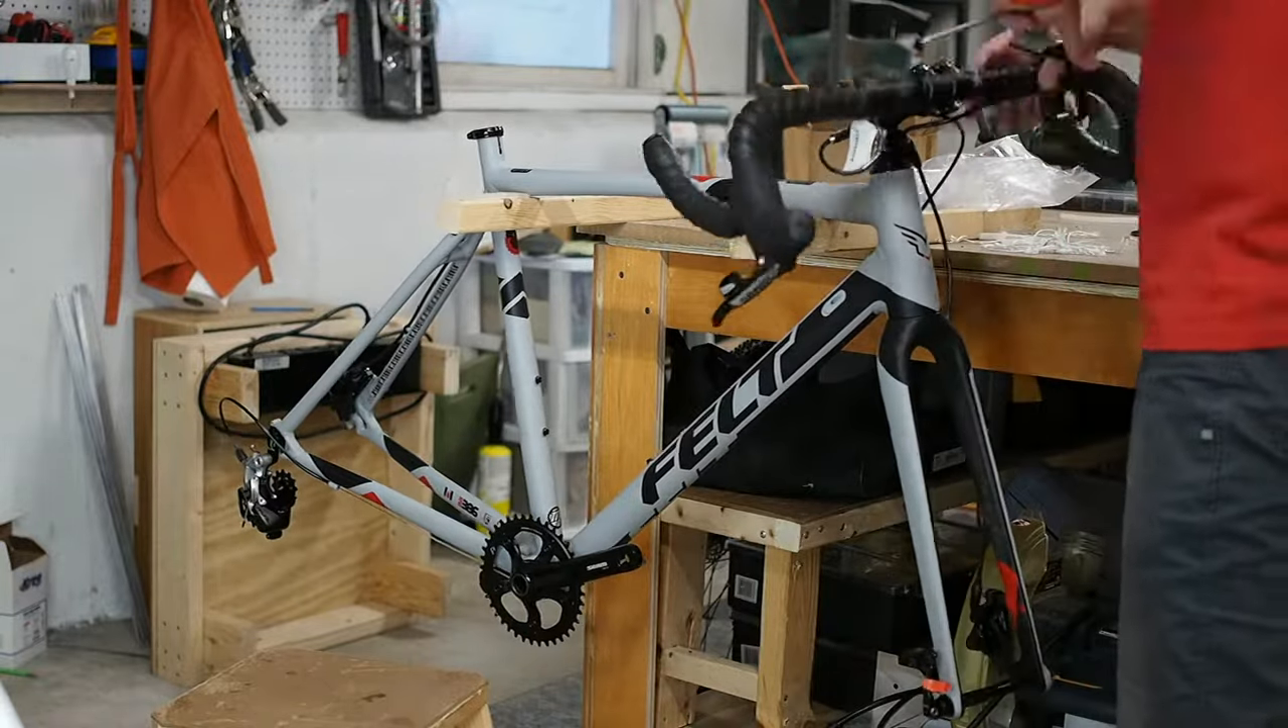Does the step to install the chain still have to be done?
Yes.